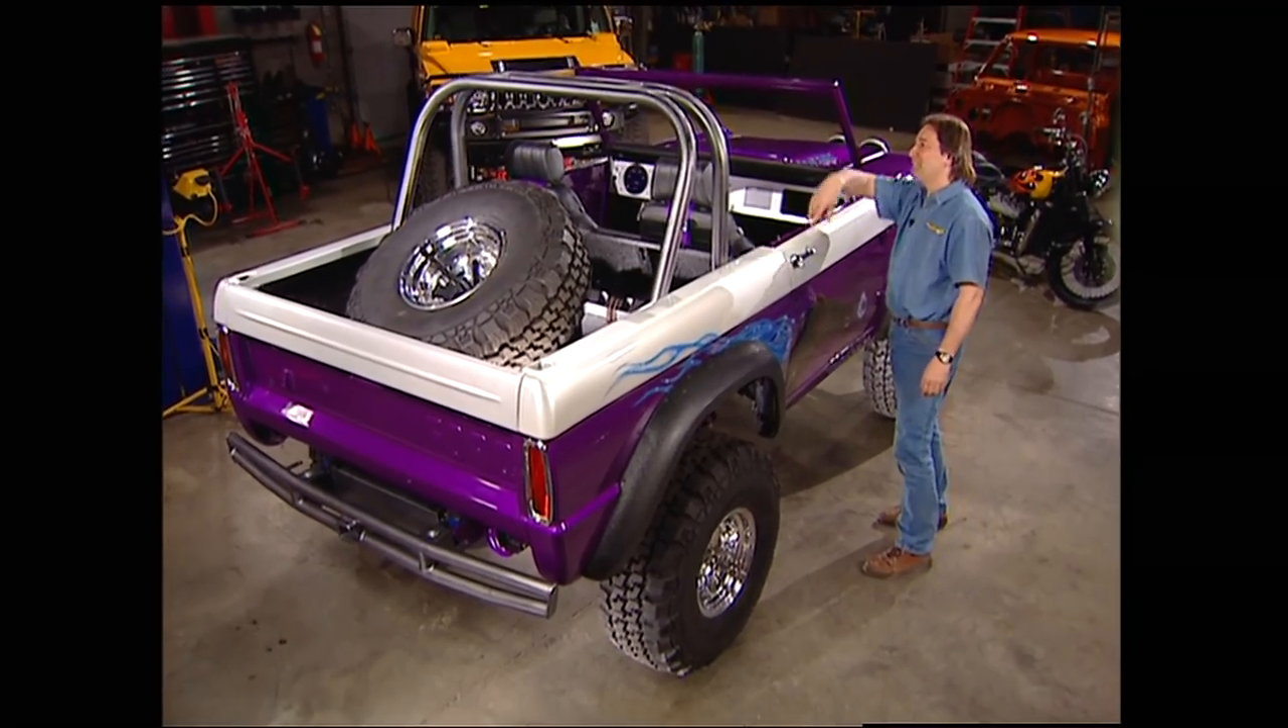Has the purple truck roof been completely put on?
No.